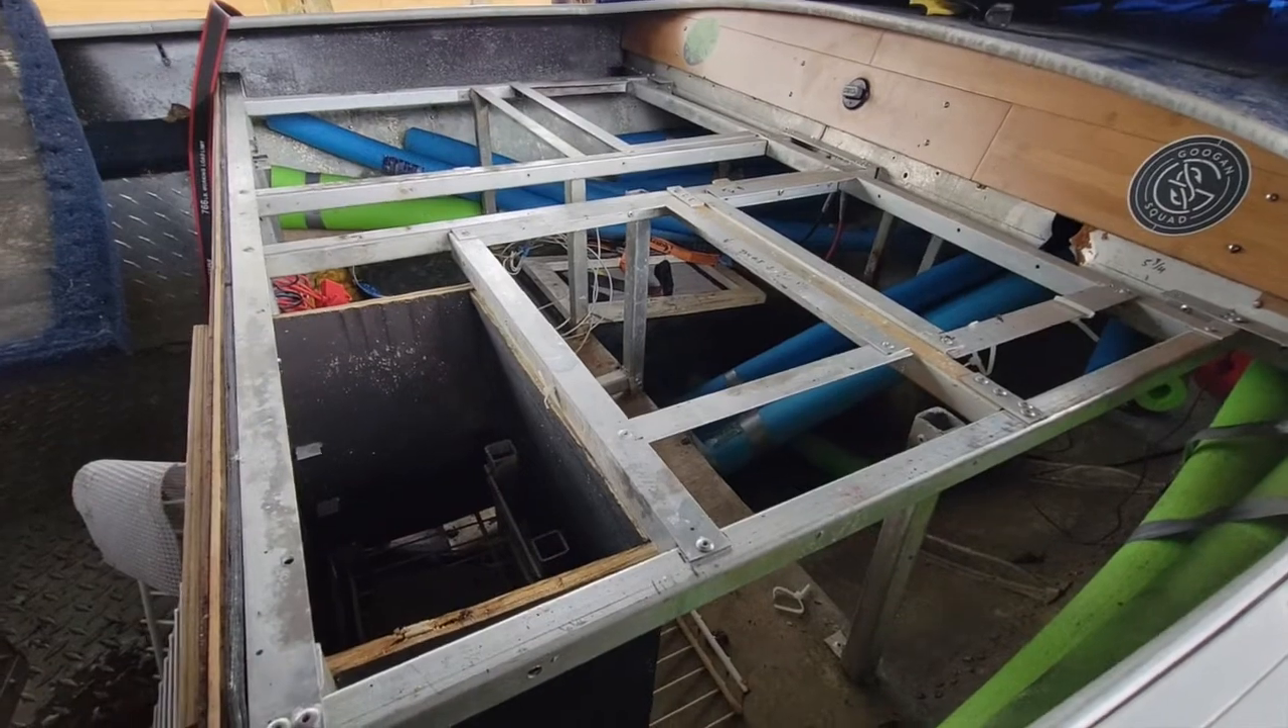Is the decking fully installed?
No.